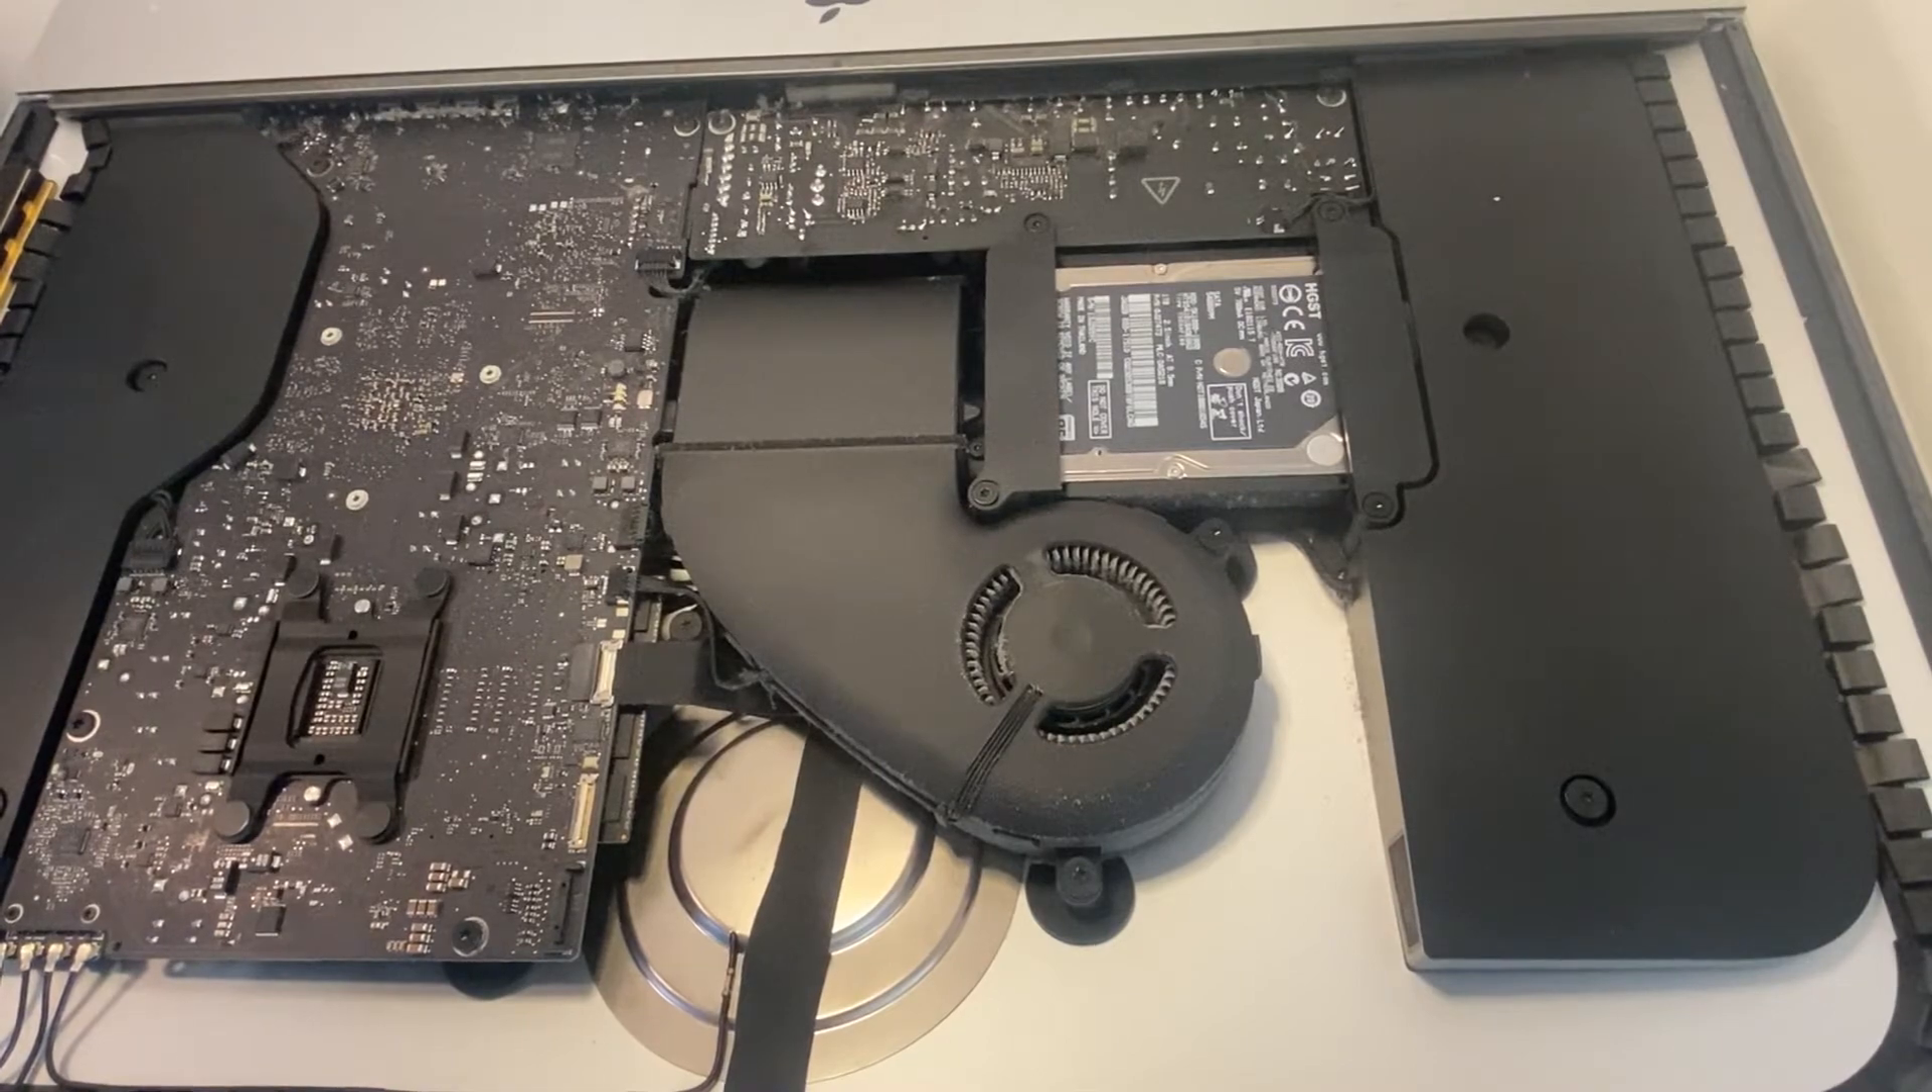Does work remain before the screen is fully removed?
No.